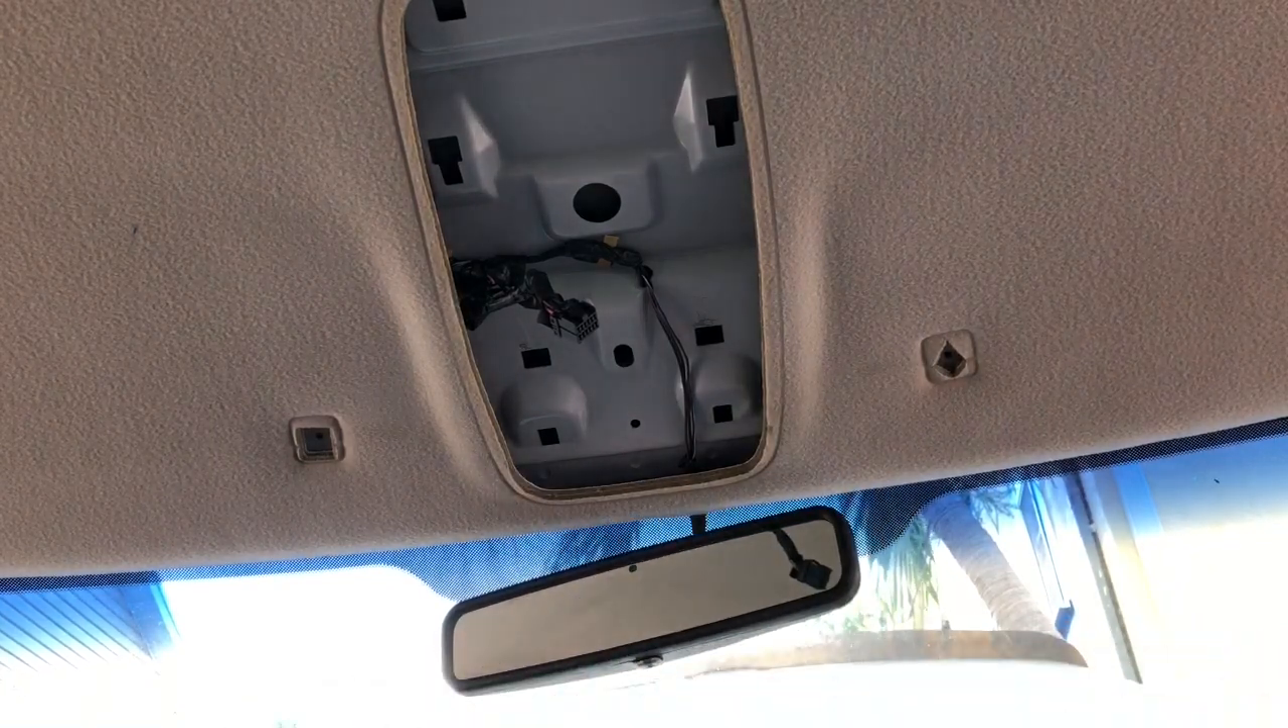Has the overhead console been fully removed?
Yes.